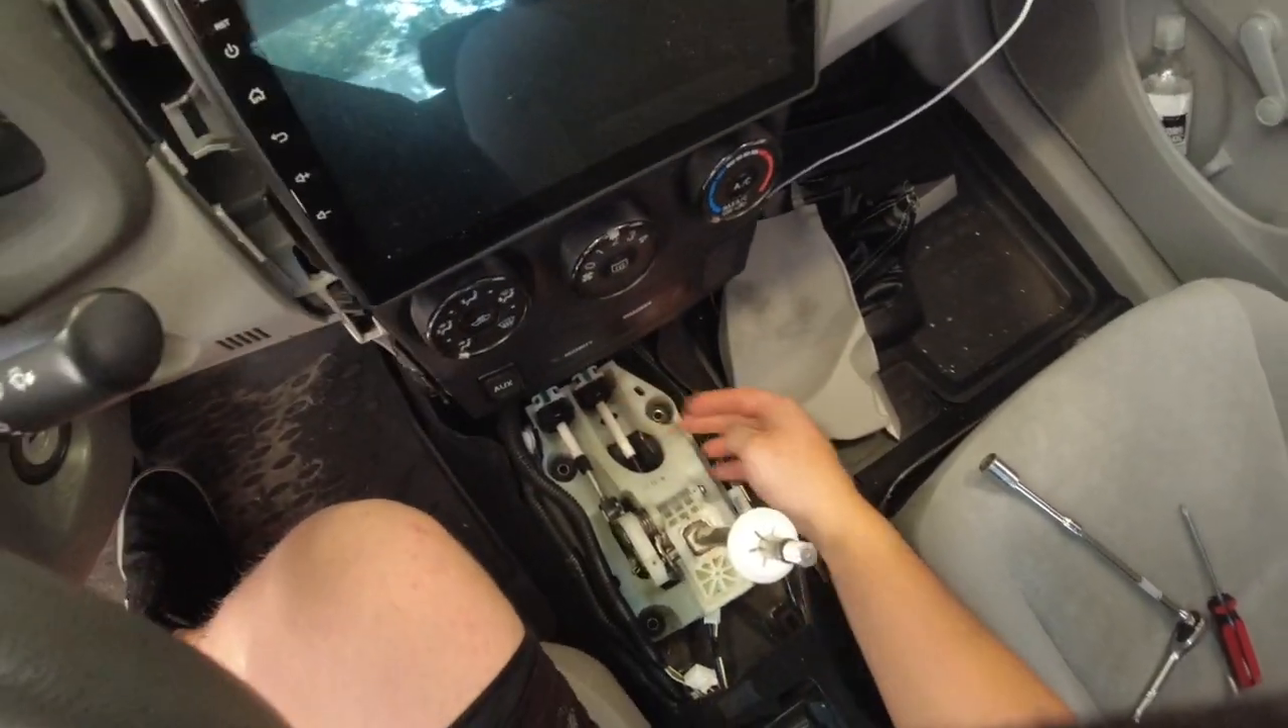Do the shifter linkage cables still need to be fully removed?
Yes.